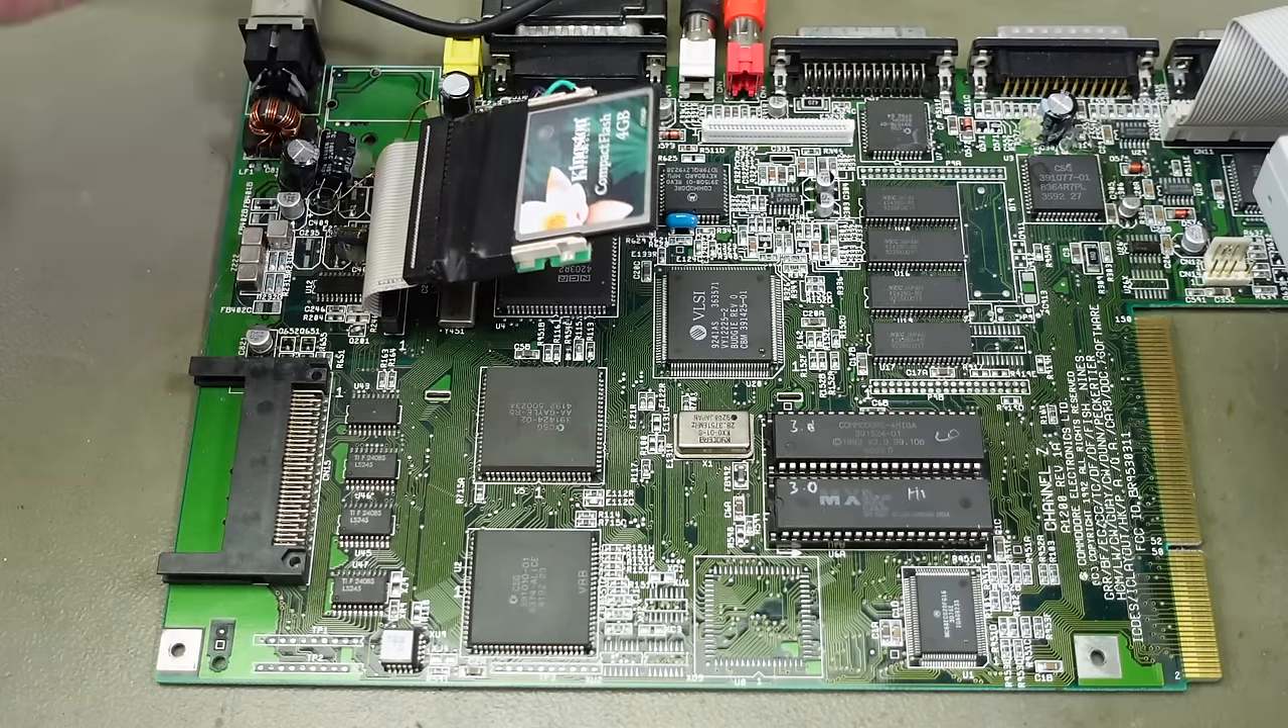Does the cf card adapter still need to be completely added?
No.